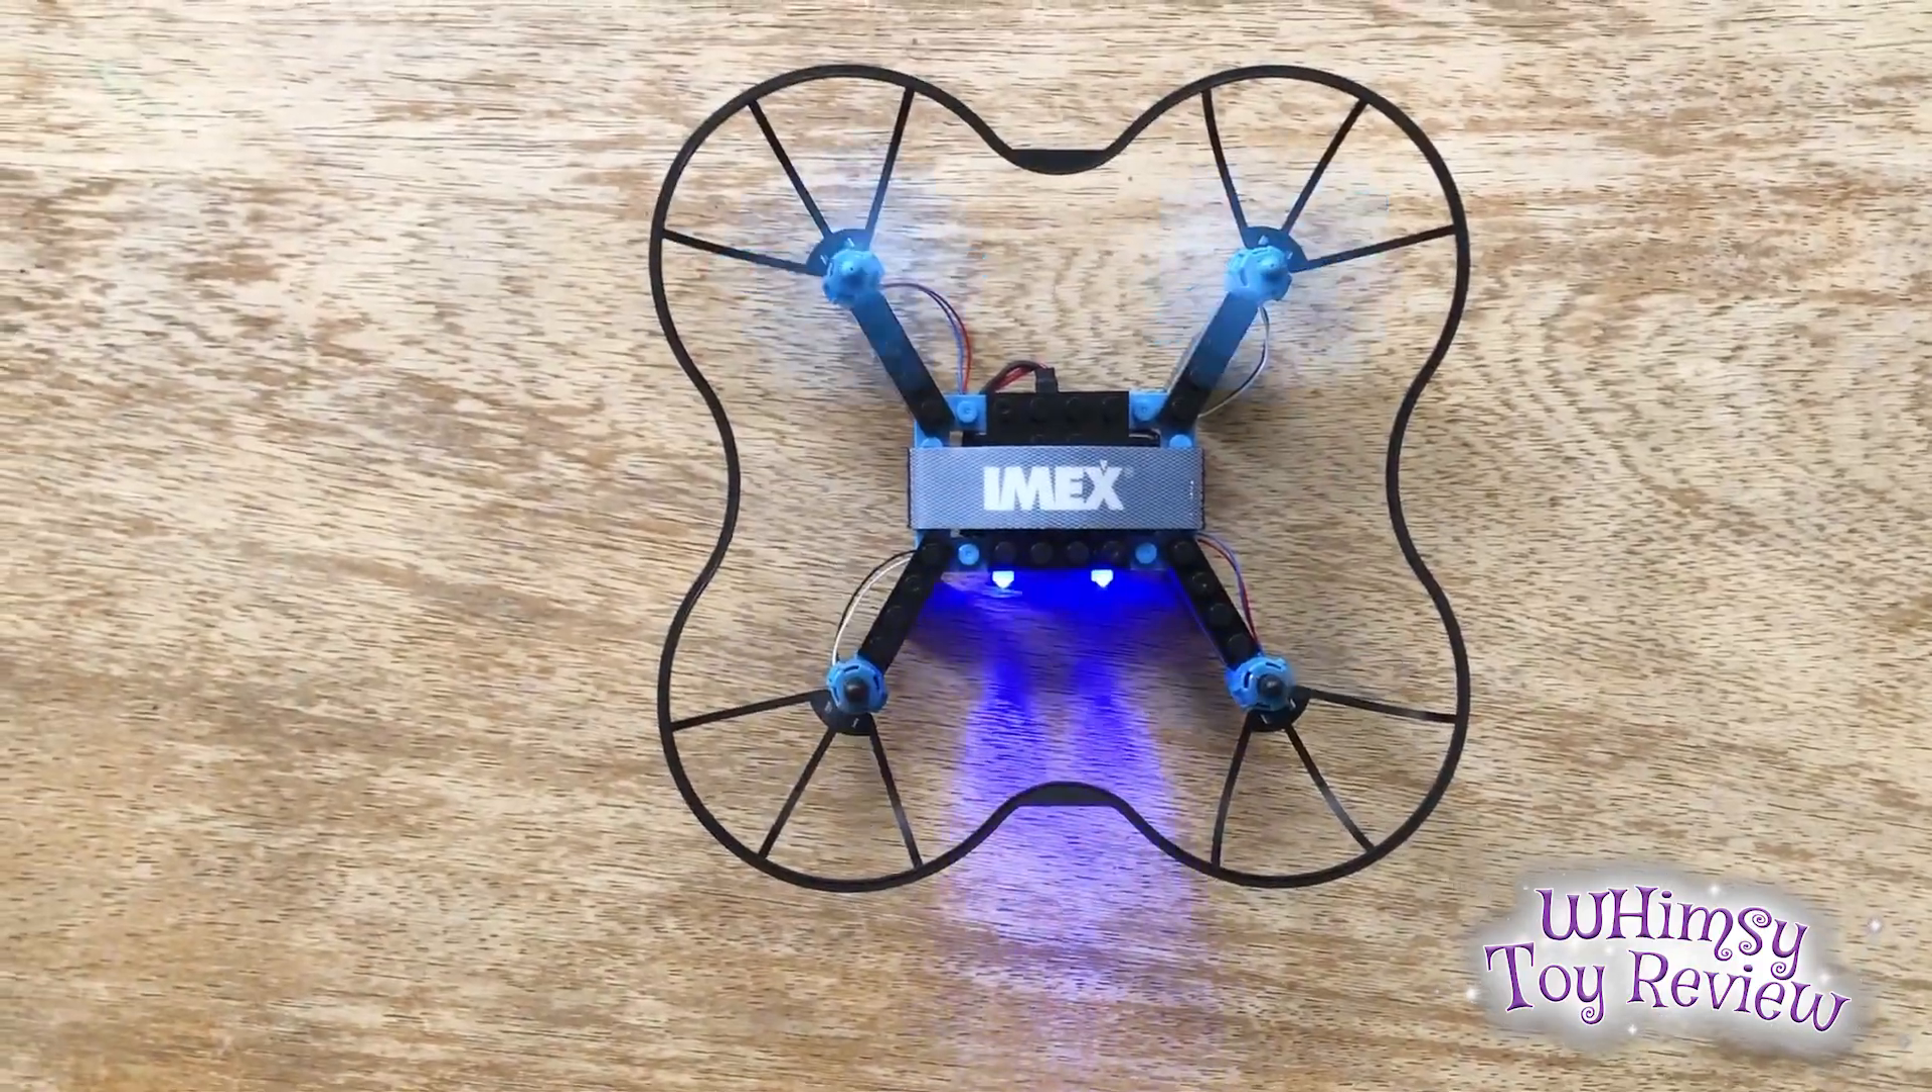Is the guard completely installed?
Yes.